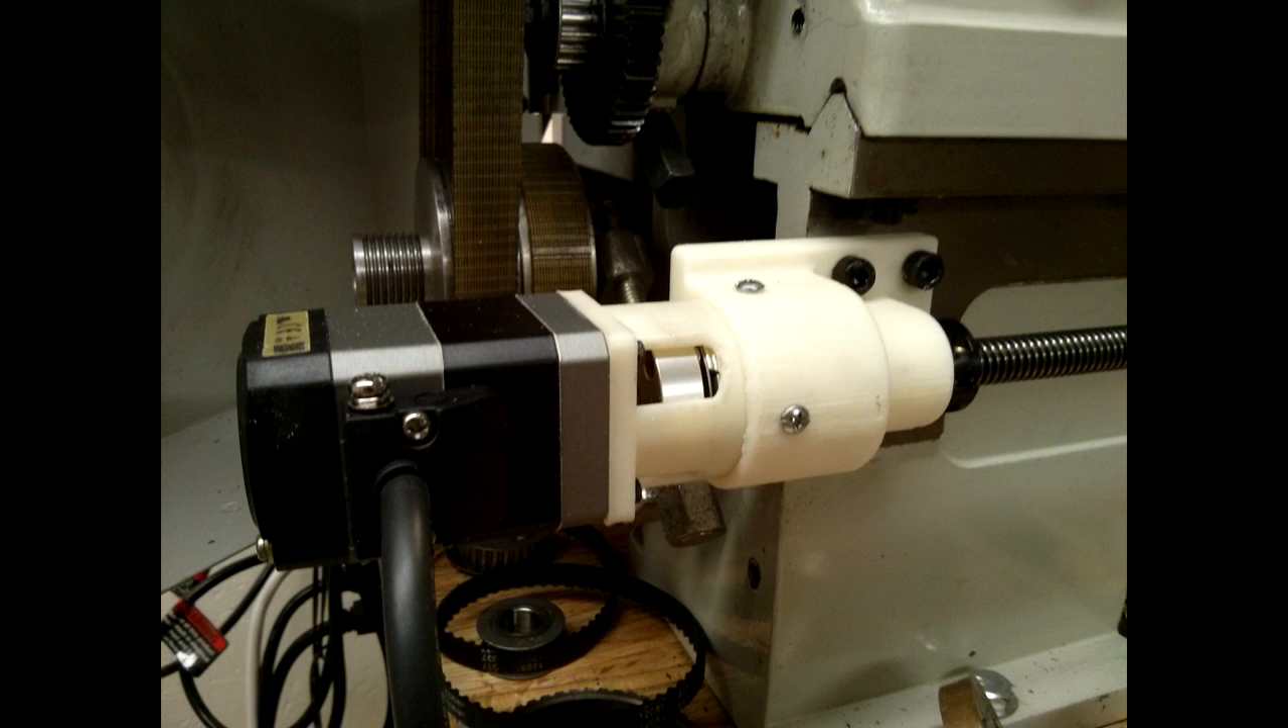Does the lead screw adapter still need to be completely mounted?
No.